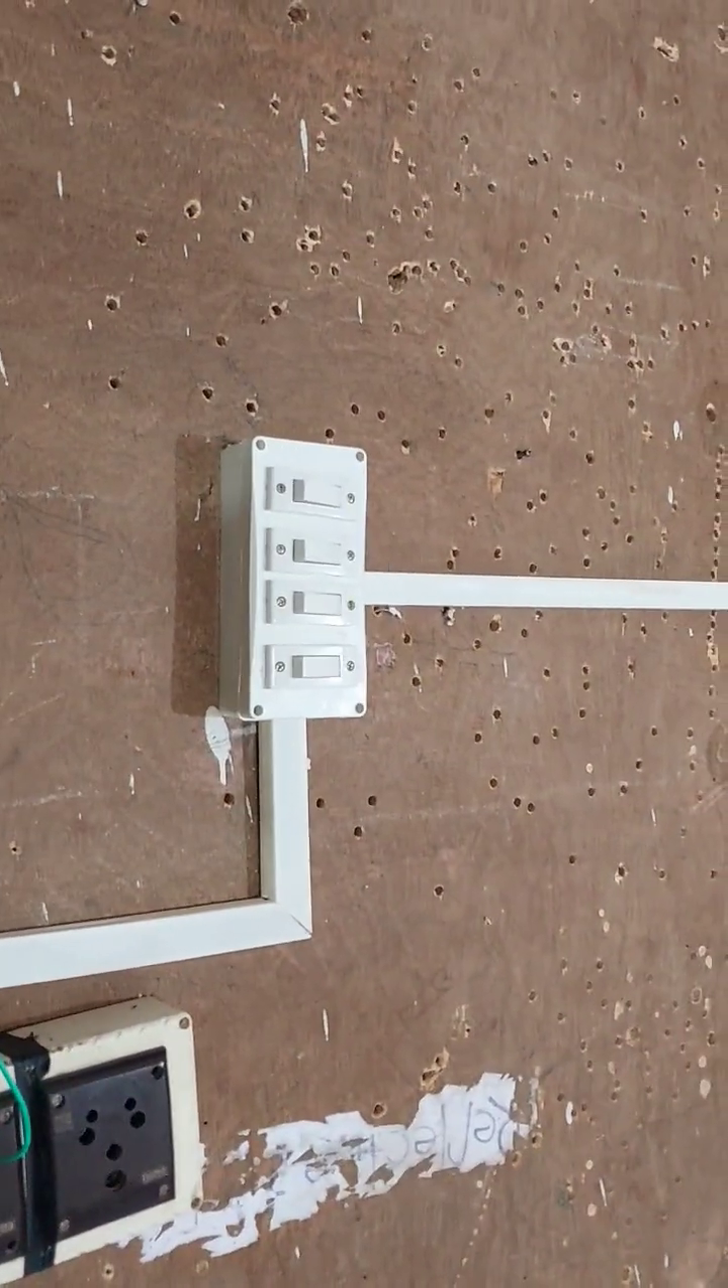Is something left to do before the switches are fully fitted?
No.